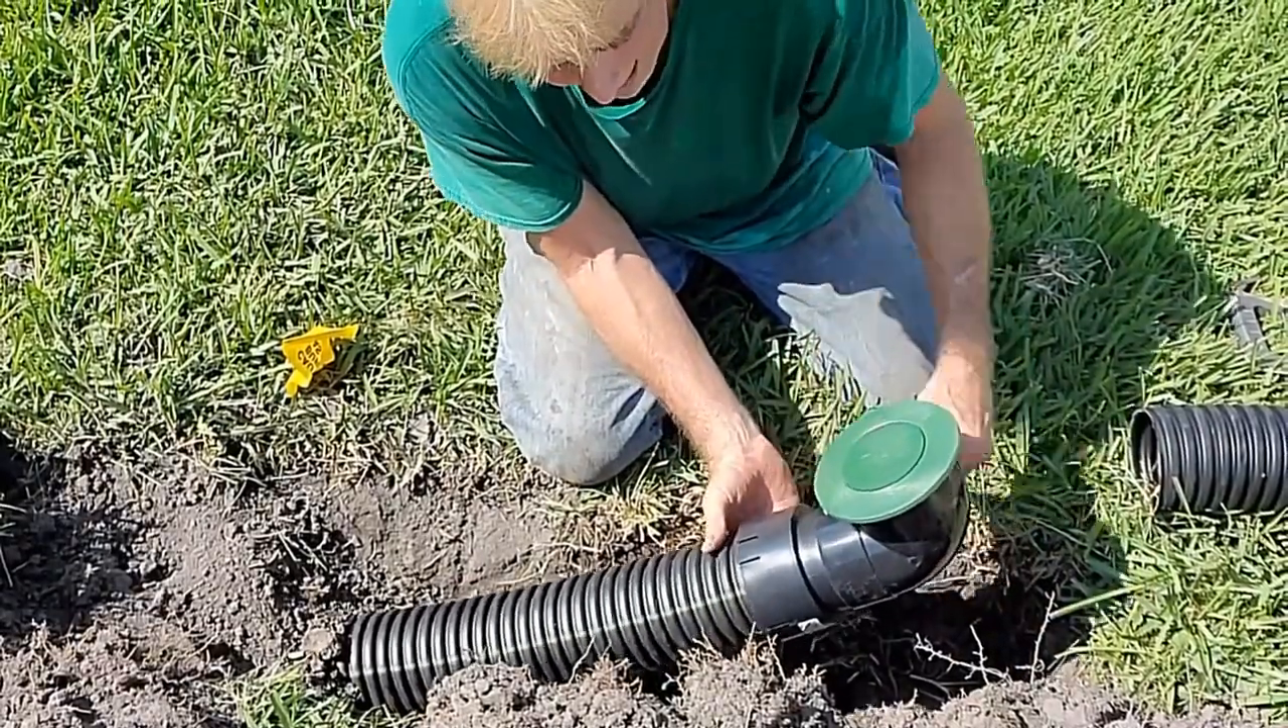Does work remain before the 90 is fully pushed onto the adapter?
No.